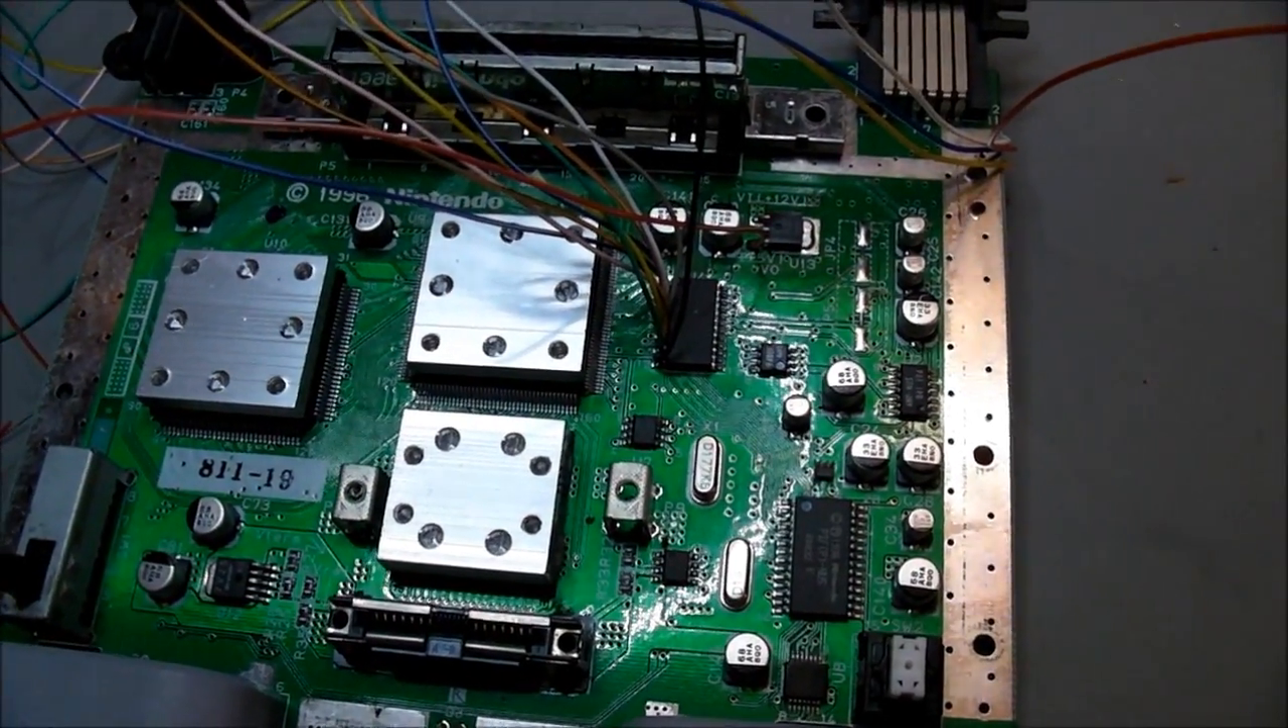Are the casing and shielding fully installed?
No.